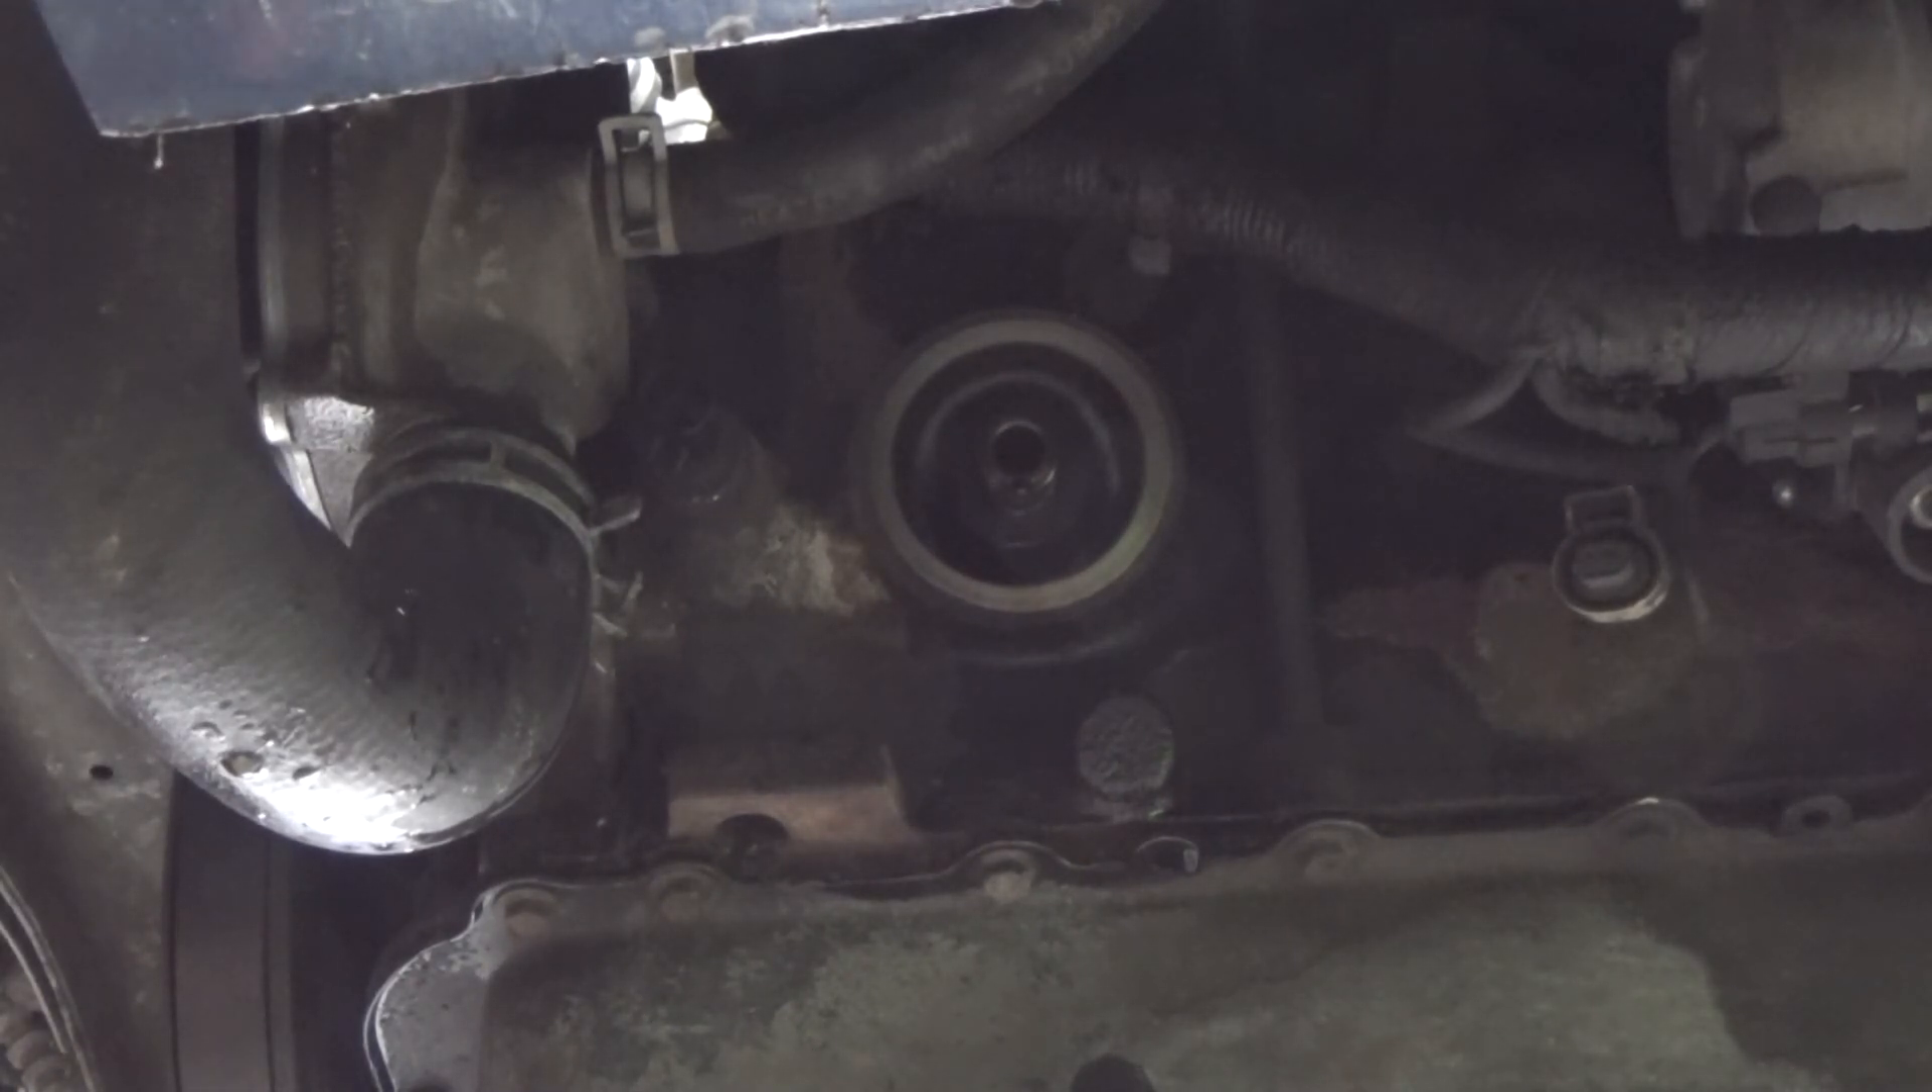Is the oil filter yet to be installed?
Yes.